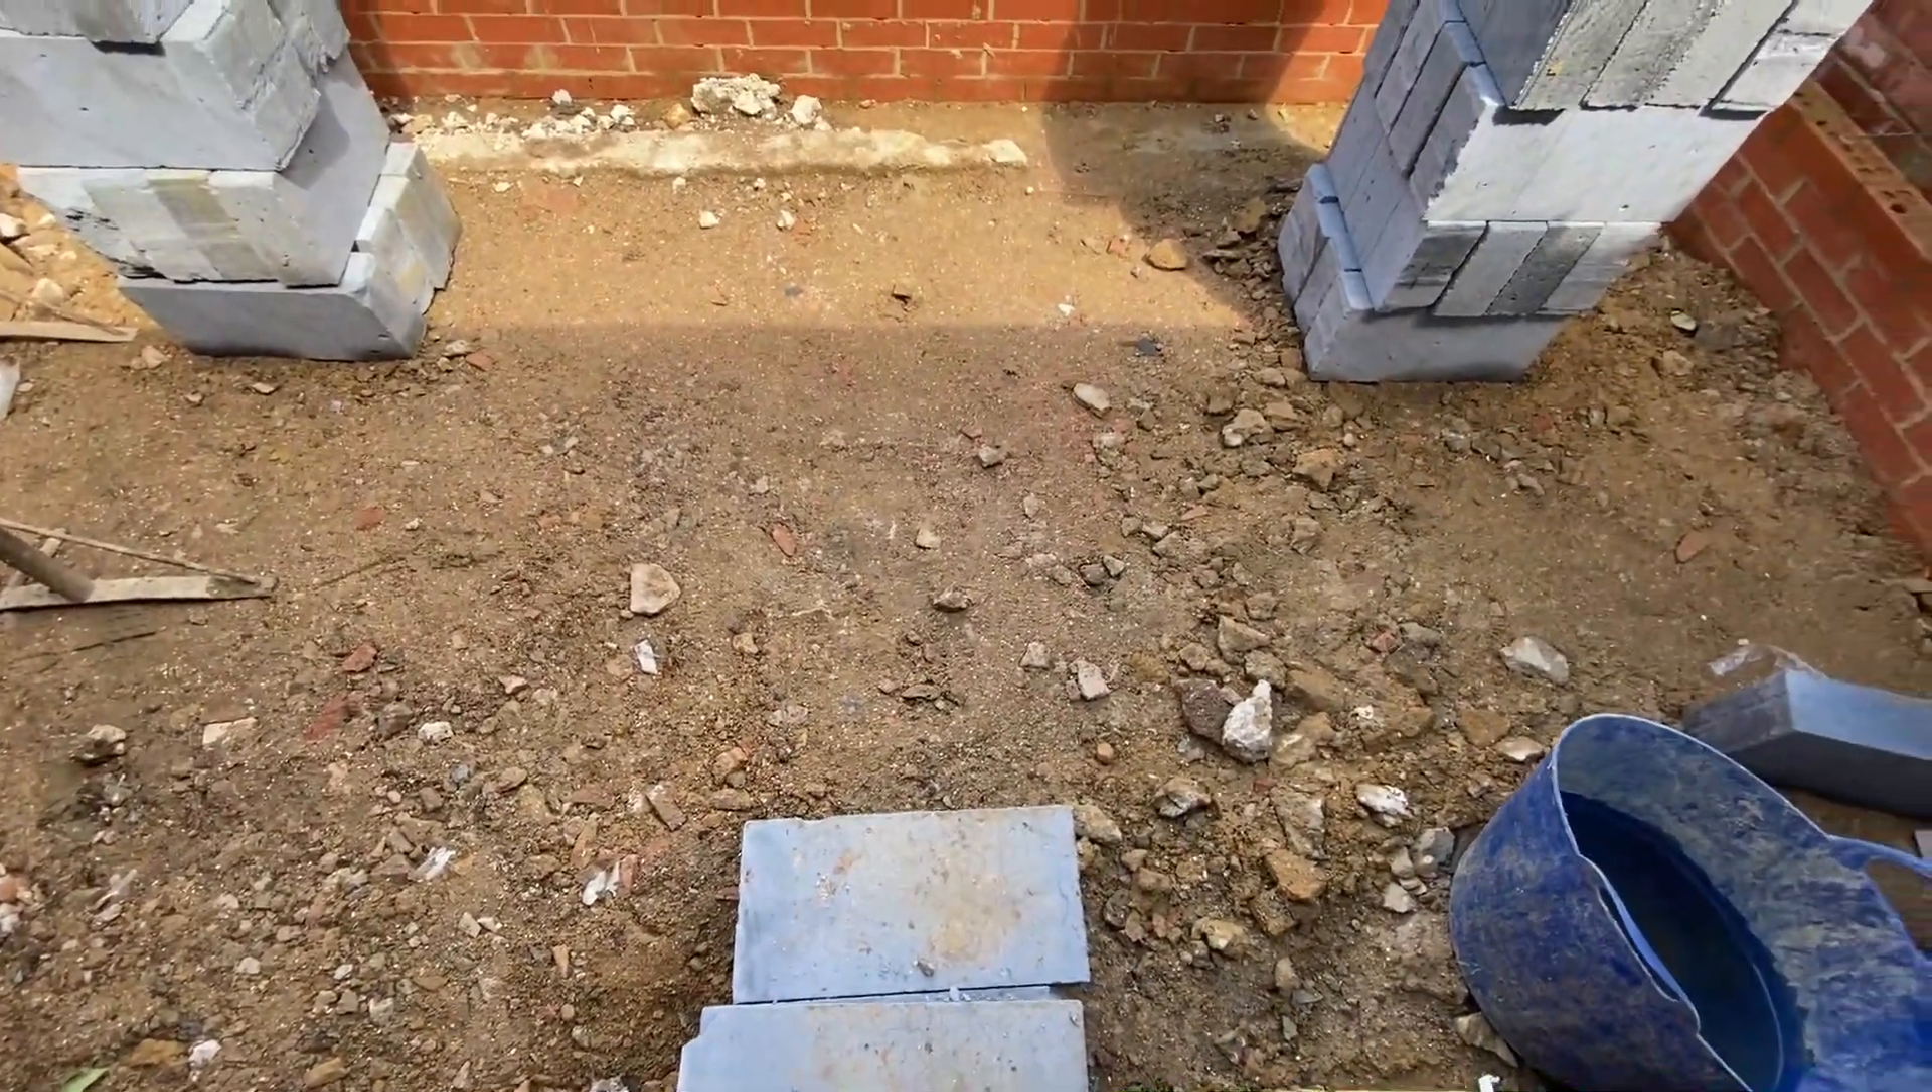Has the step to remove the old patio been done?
Yes.